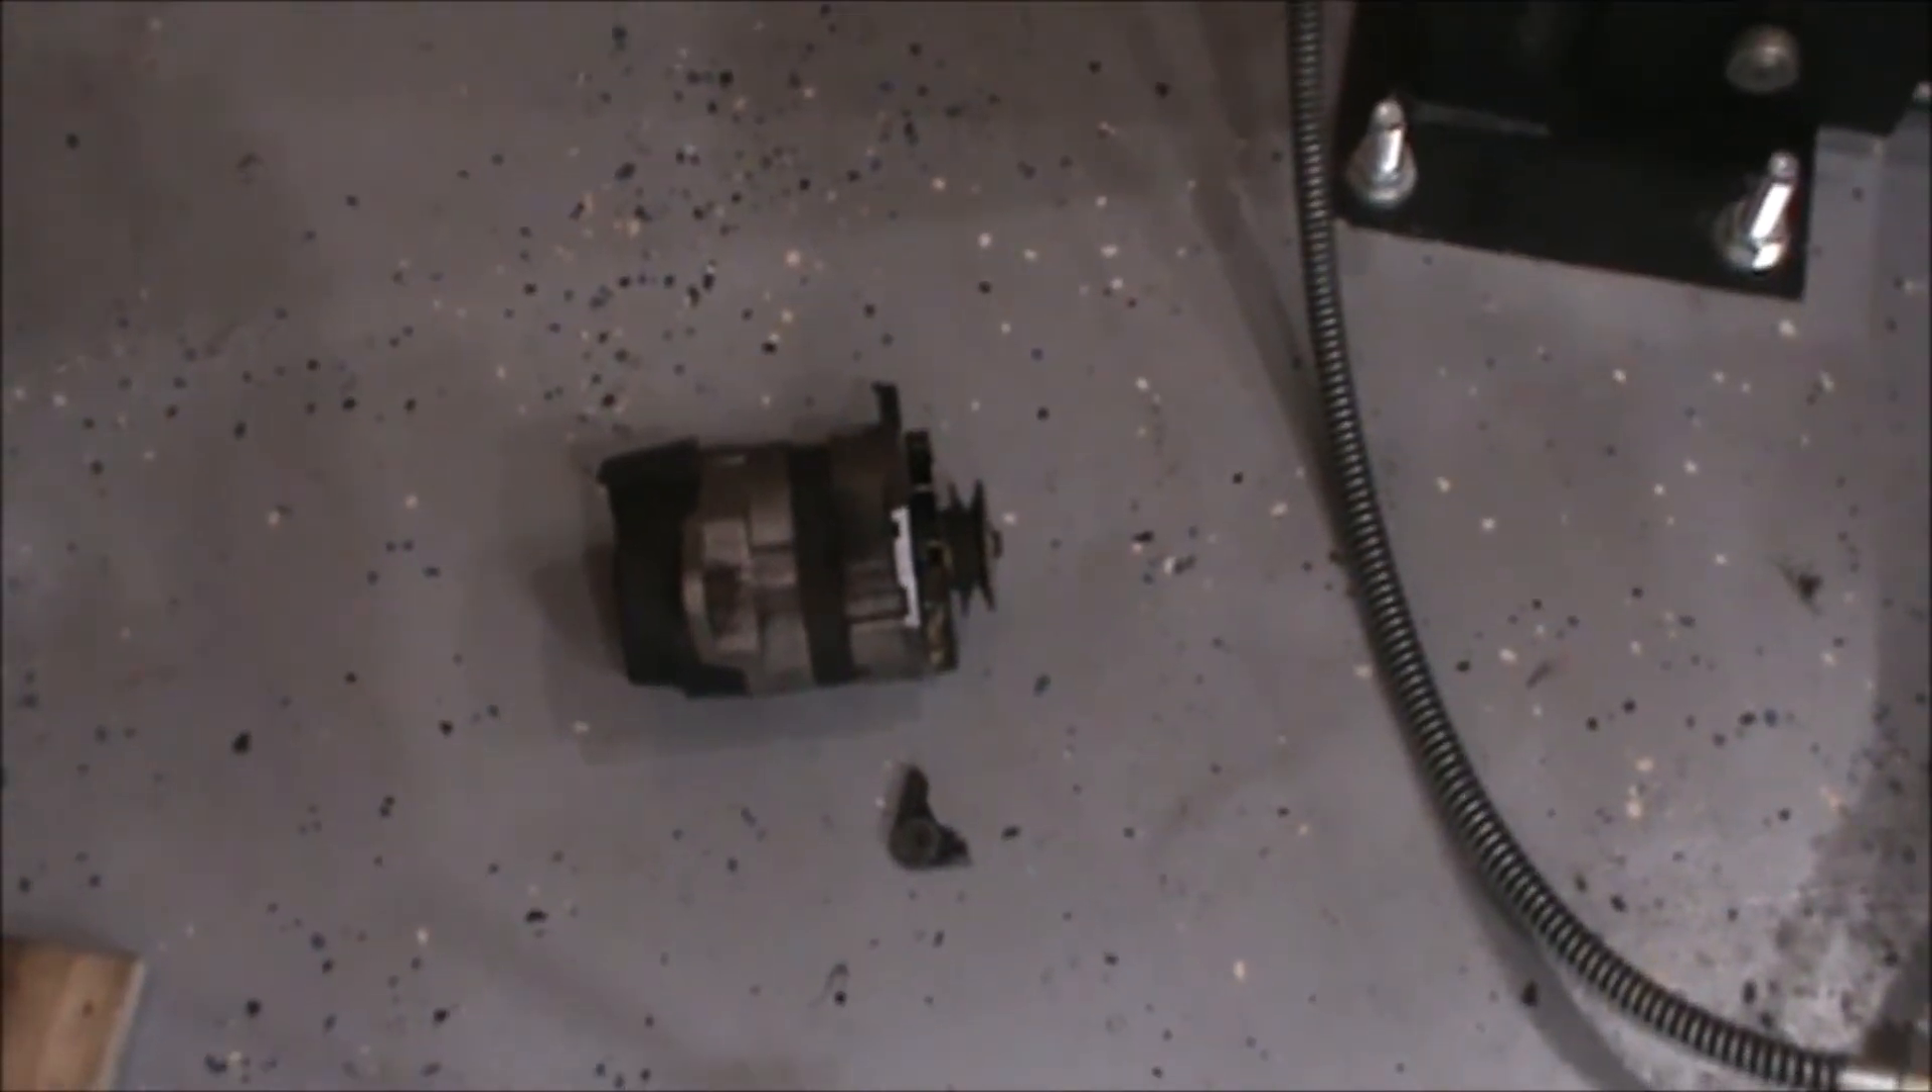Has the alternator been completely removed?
Yes.